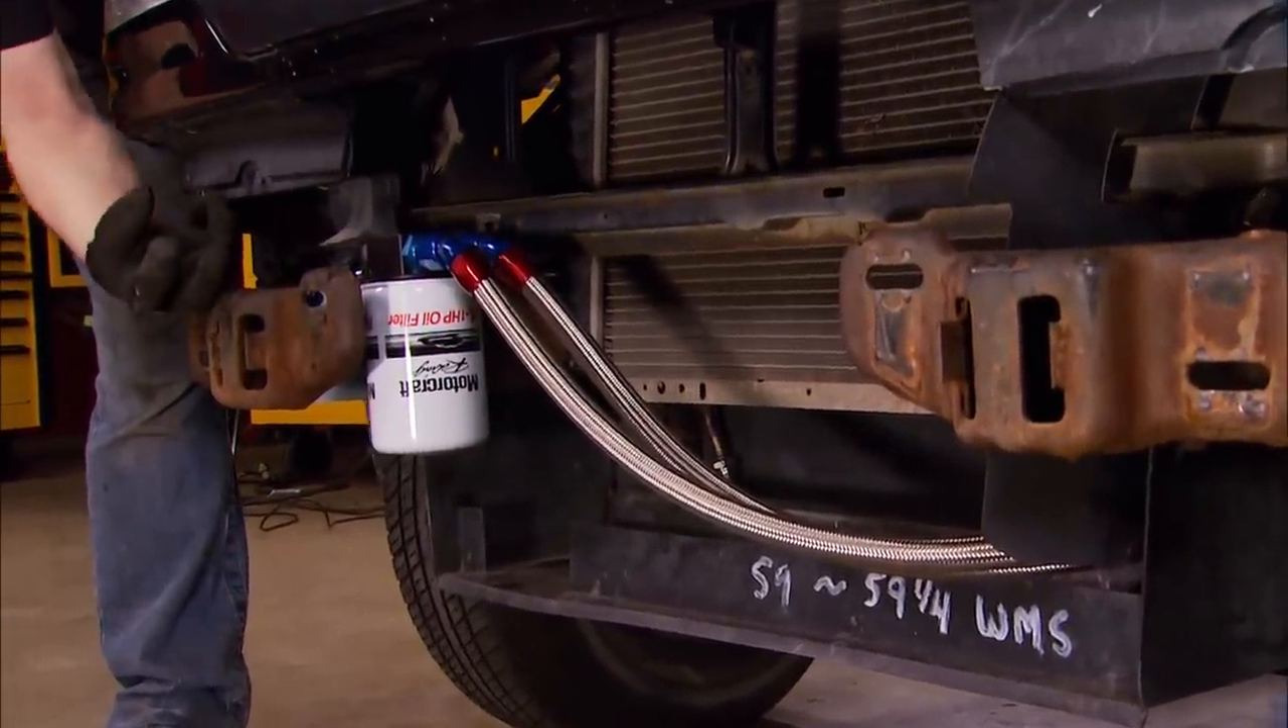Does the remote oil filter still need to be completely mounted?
No.